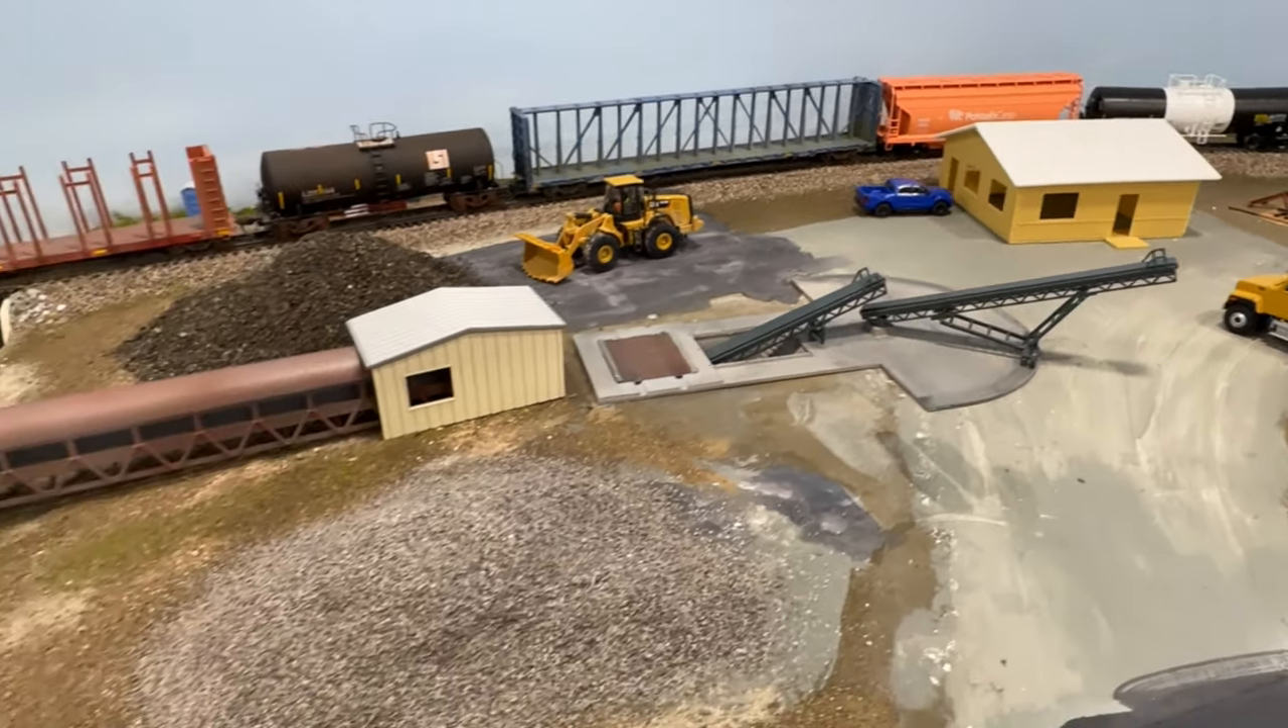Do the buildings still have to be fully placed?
No.